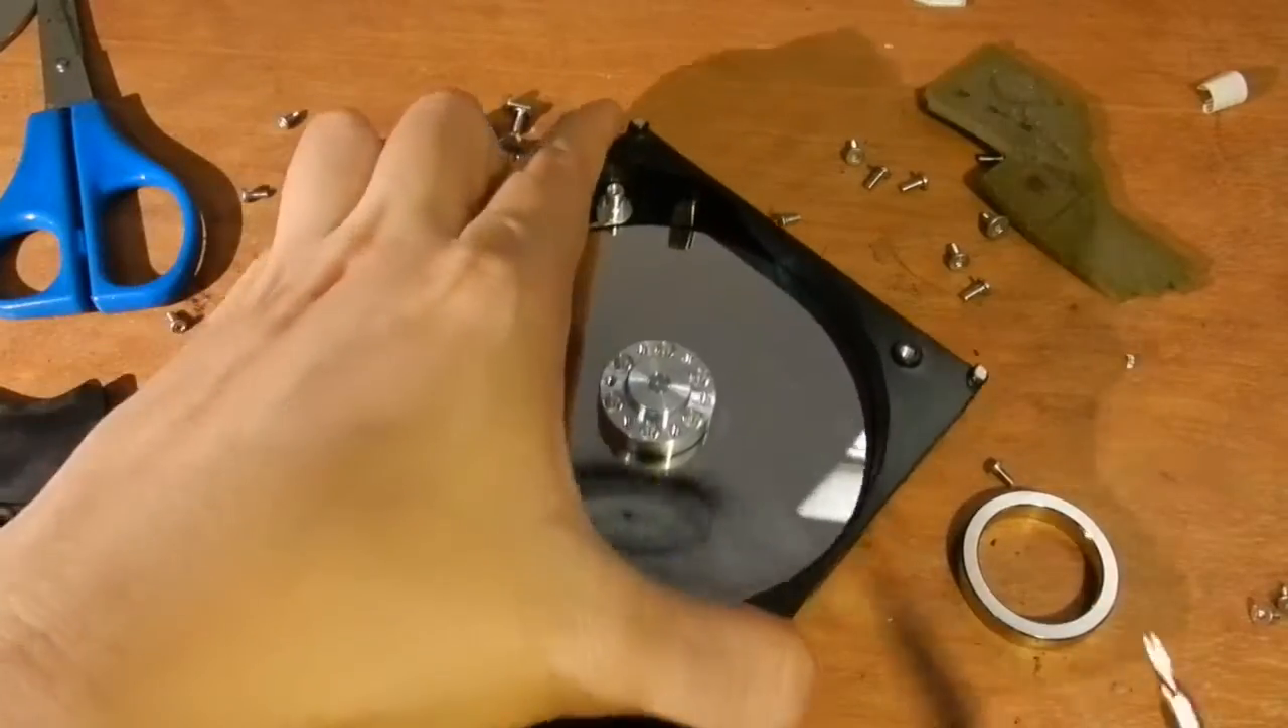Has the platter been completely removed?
No.